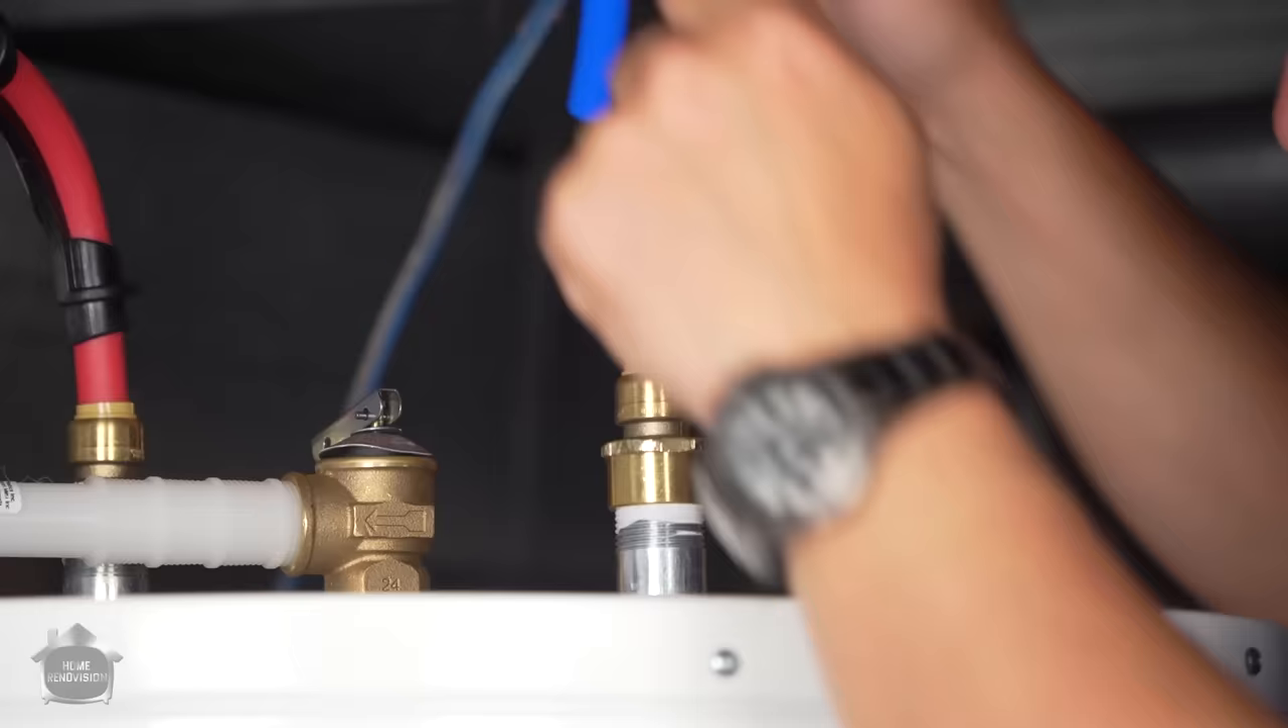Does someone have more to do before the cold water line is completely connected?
Yes.